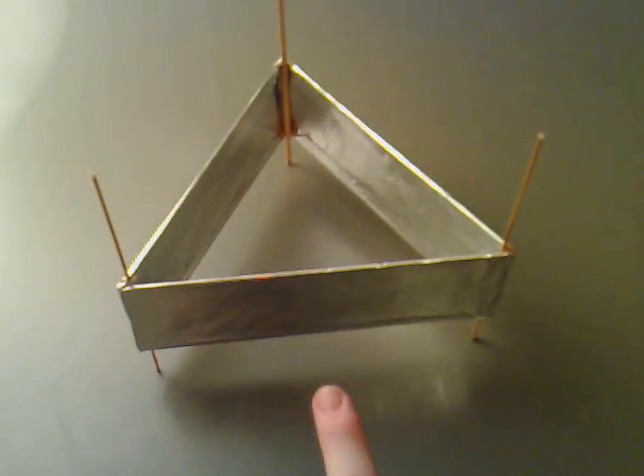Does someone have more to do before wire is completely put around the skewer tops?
Yes.